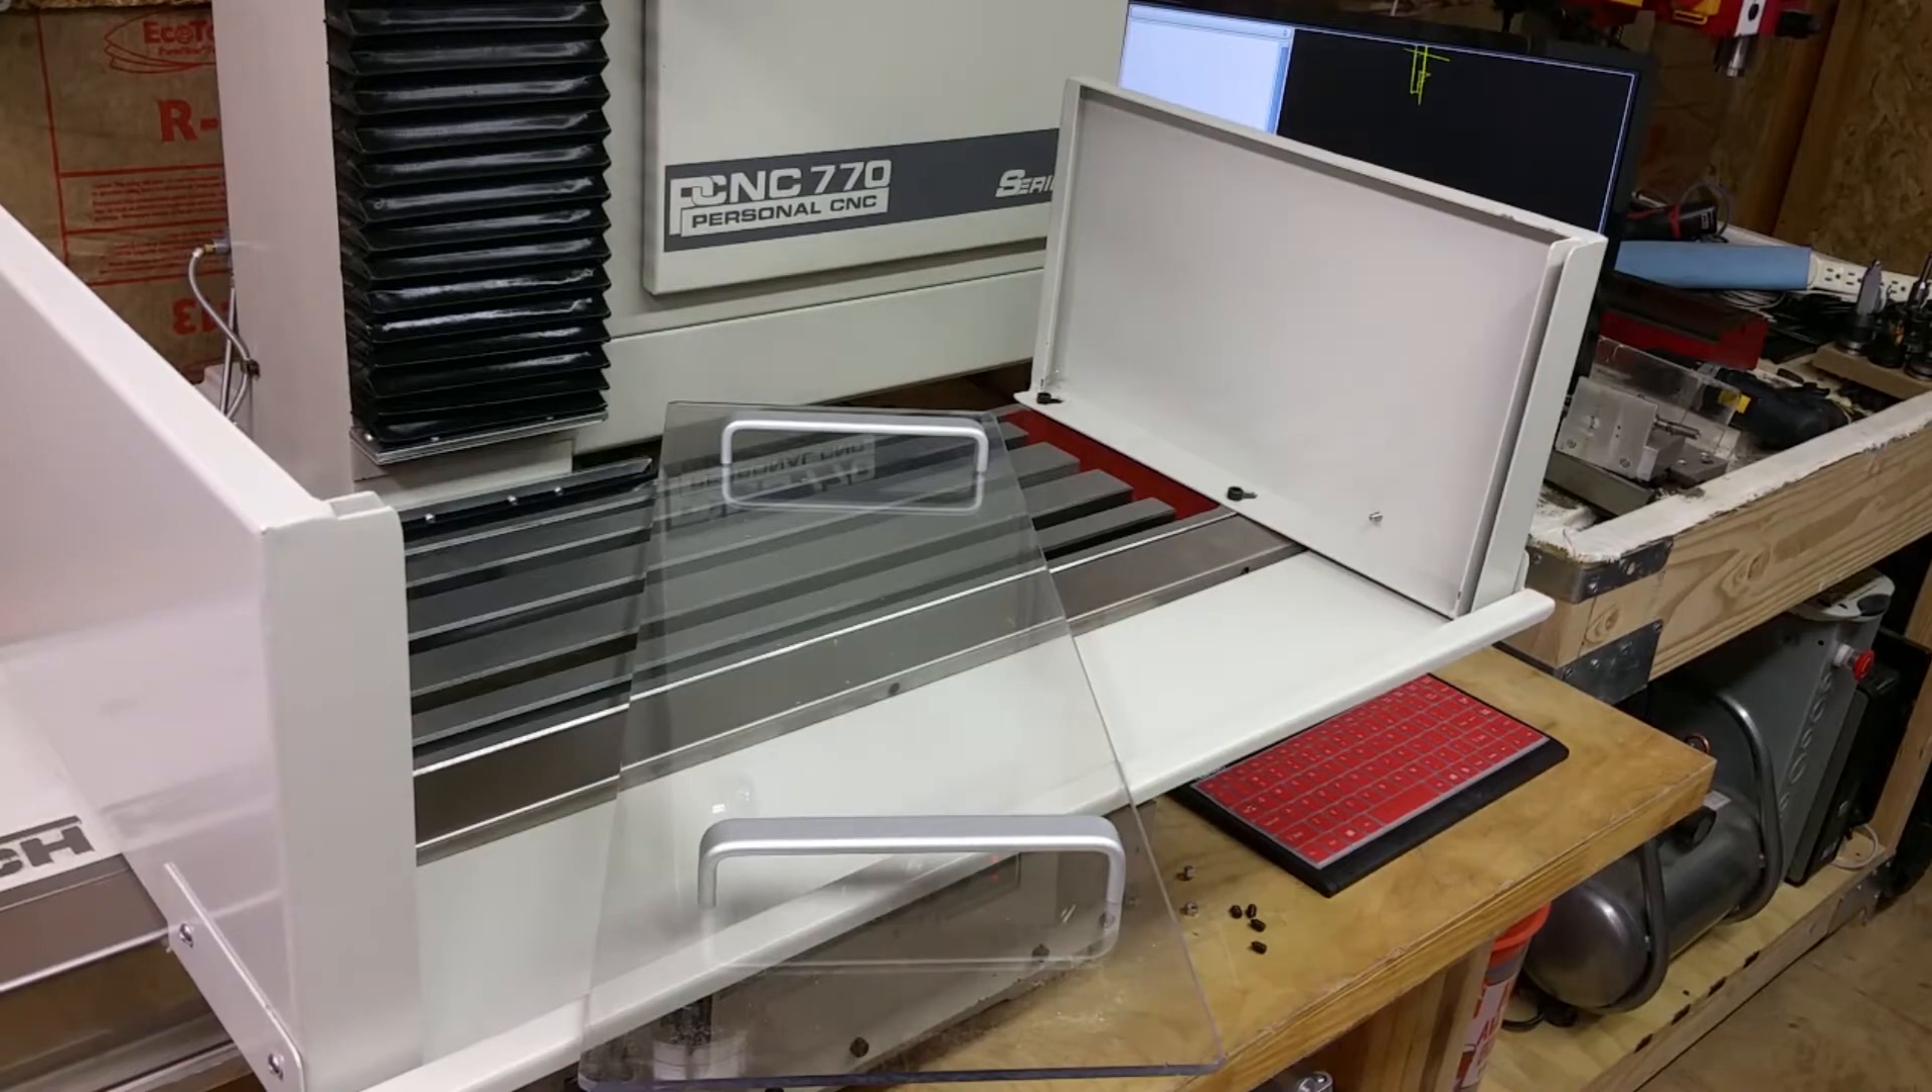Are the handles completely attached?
Yes.